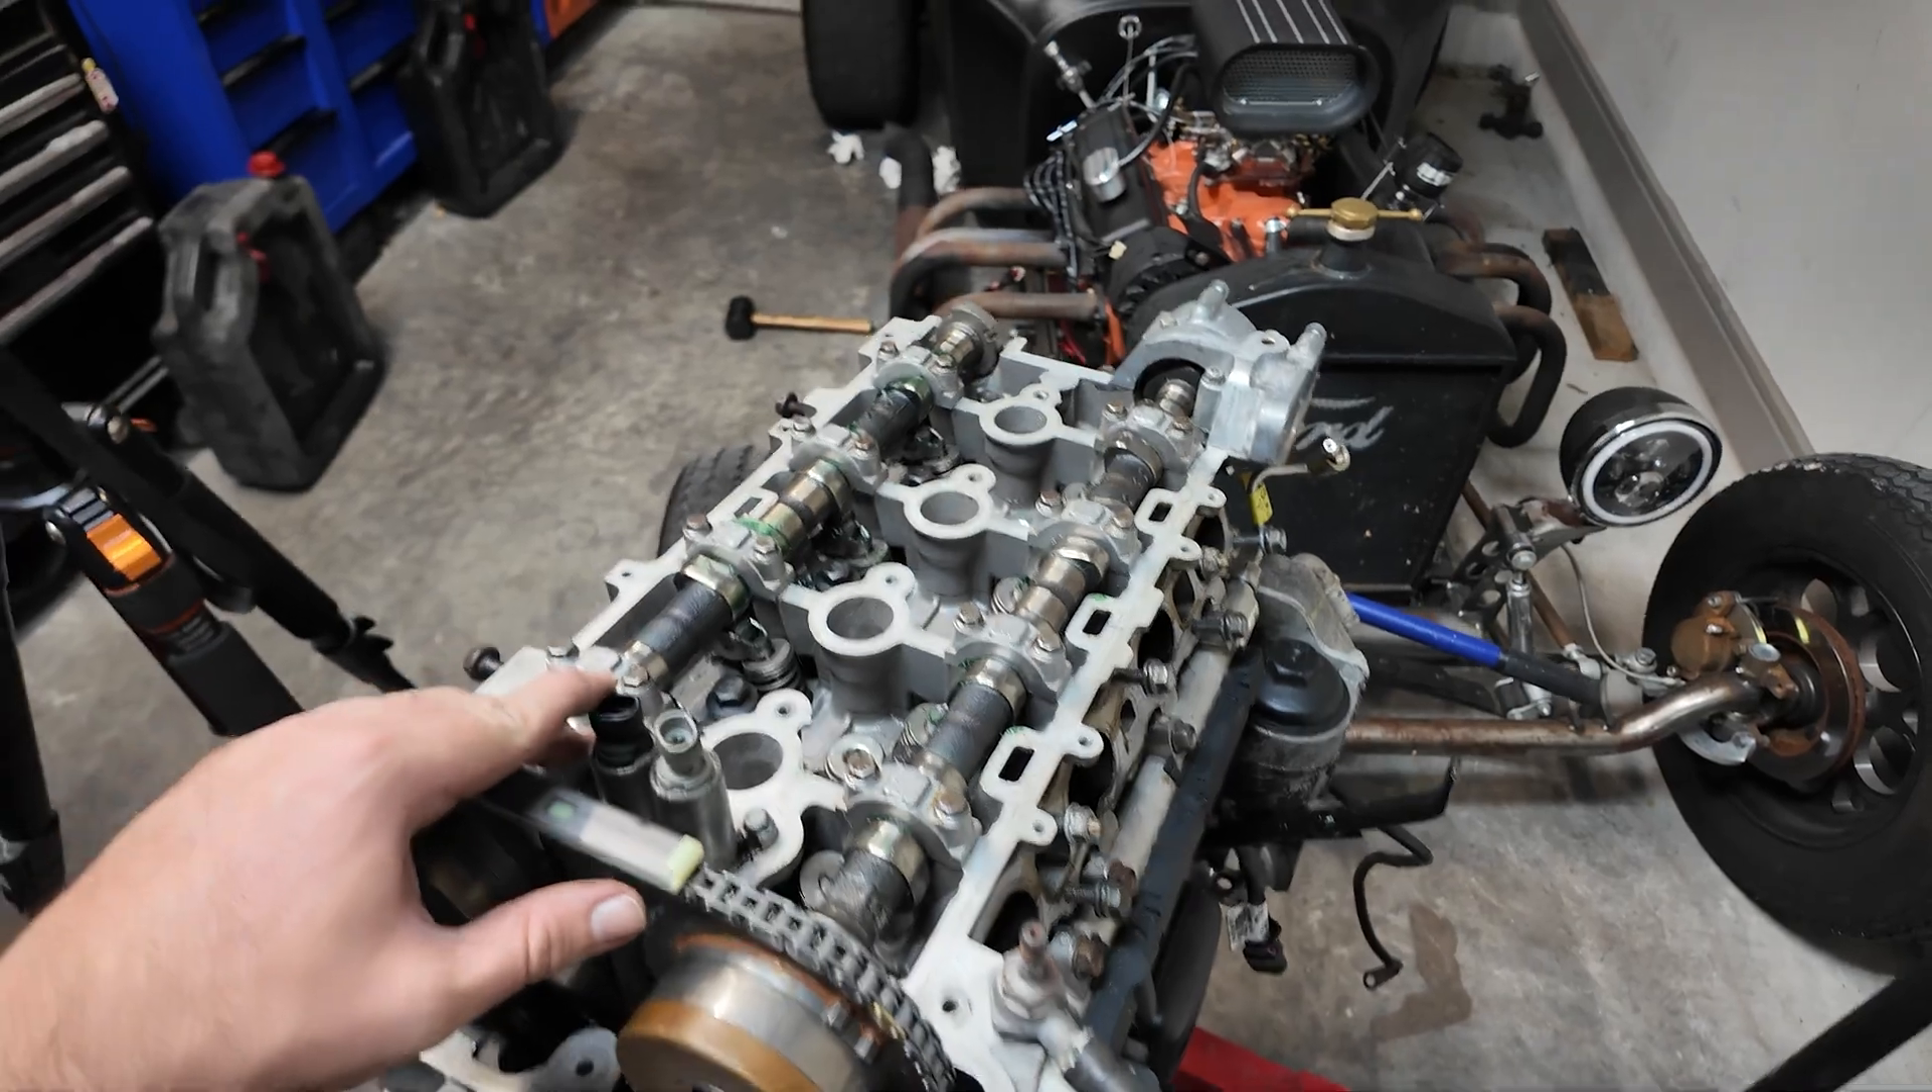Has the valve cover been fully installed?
No.